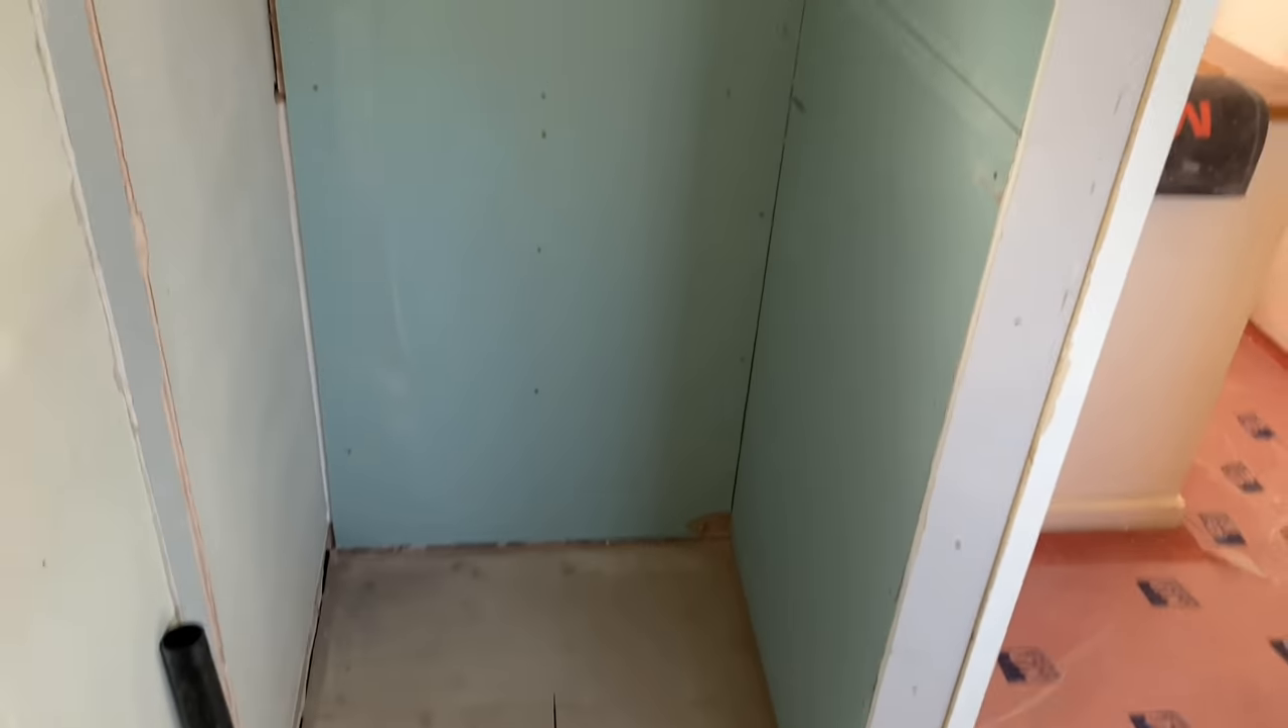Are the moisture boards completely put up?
Yes.